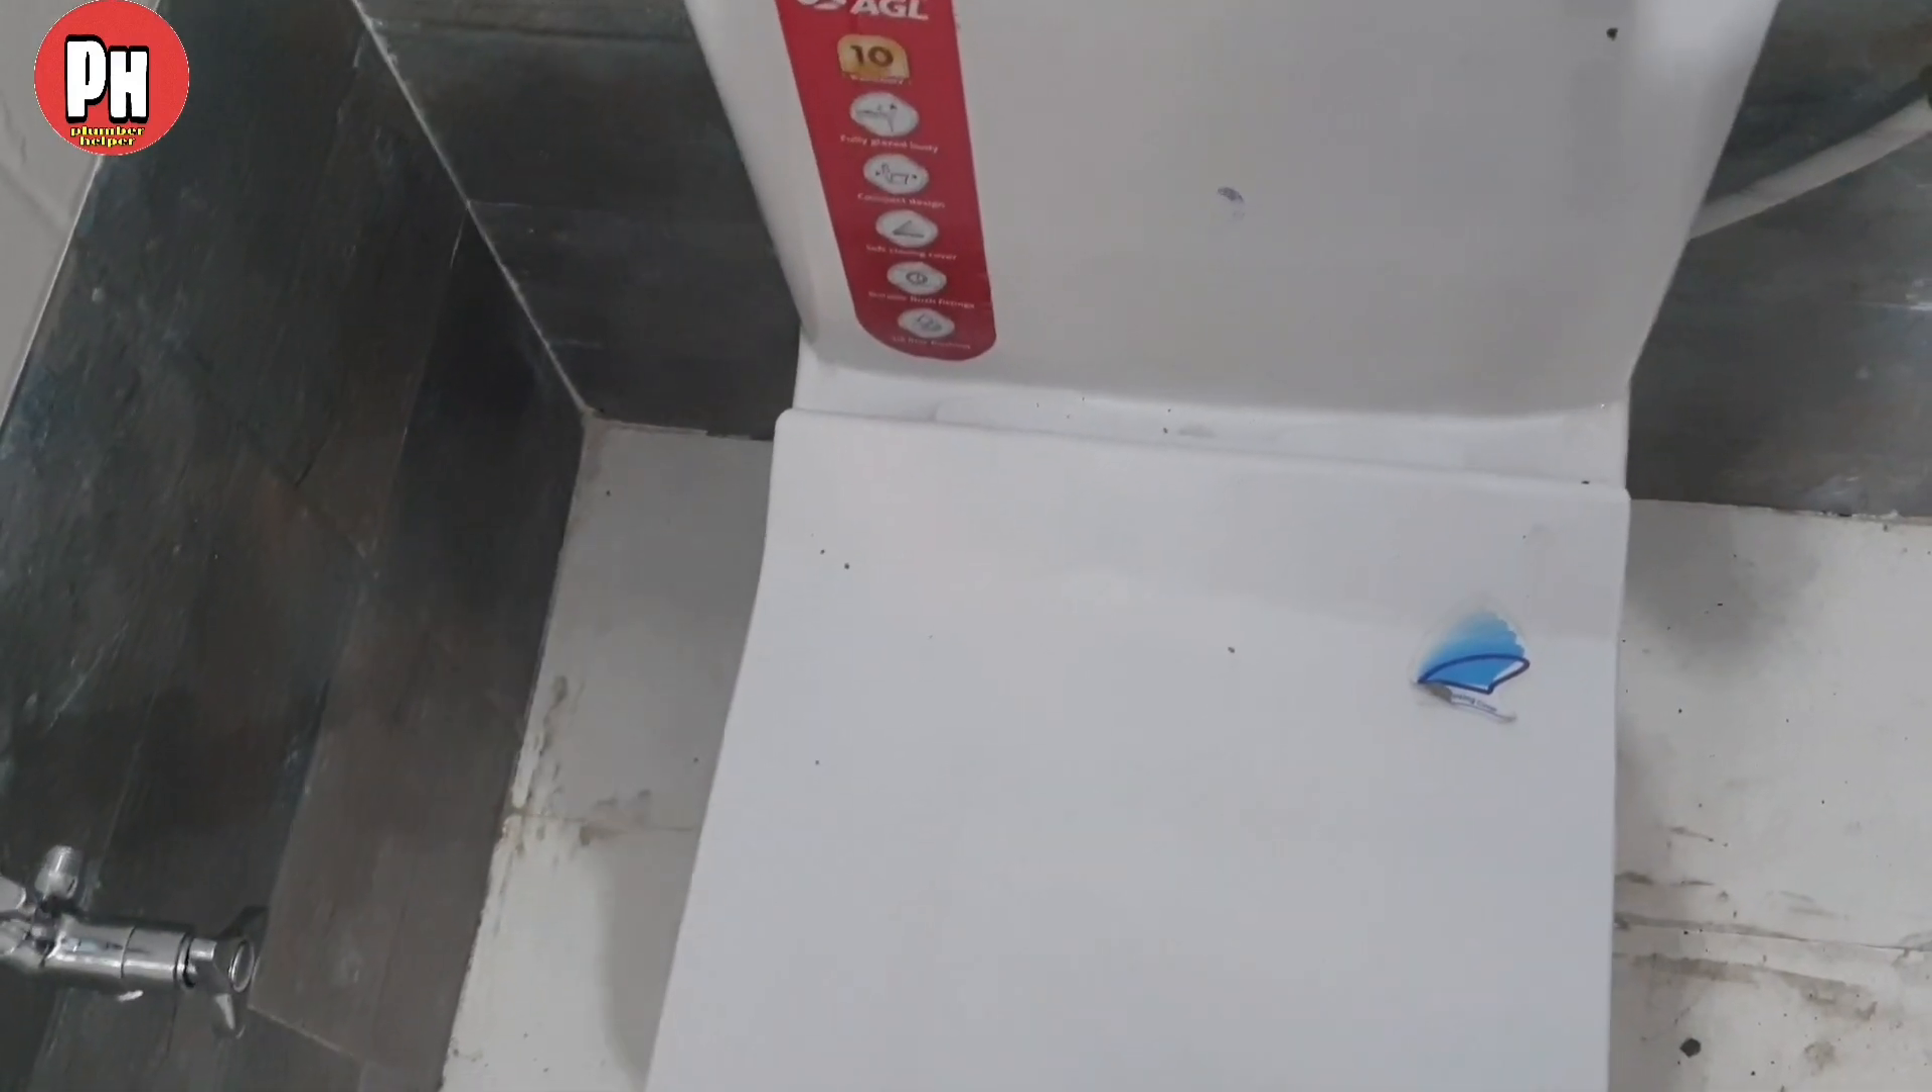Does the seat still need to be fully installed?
No.